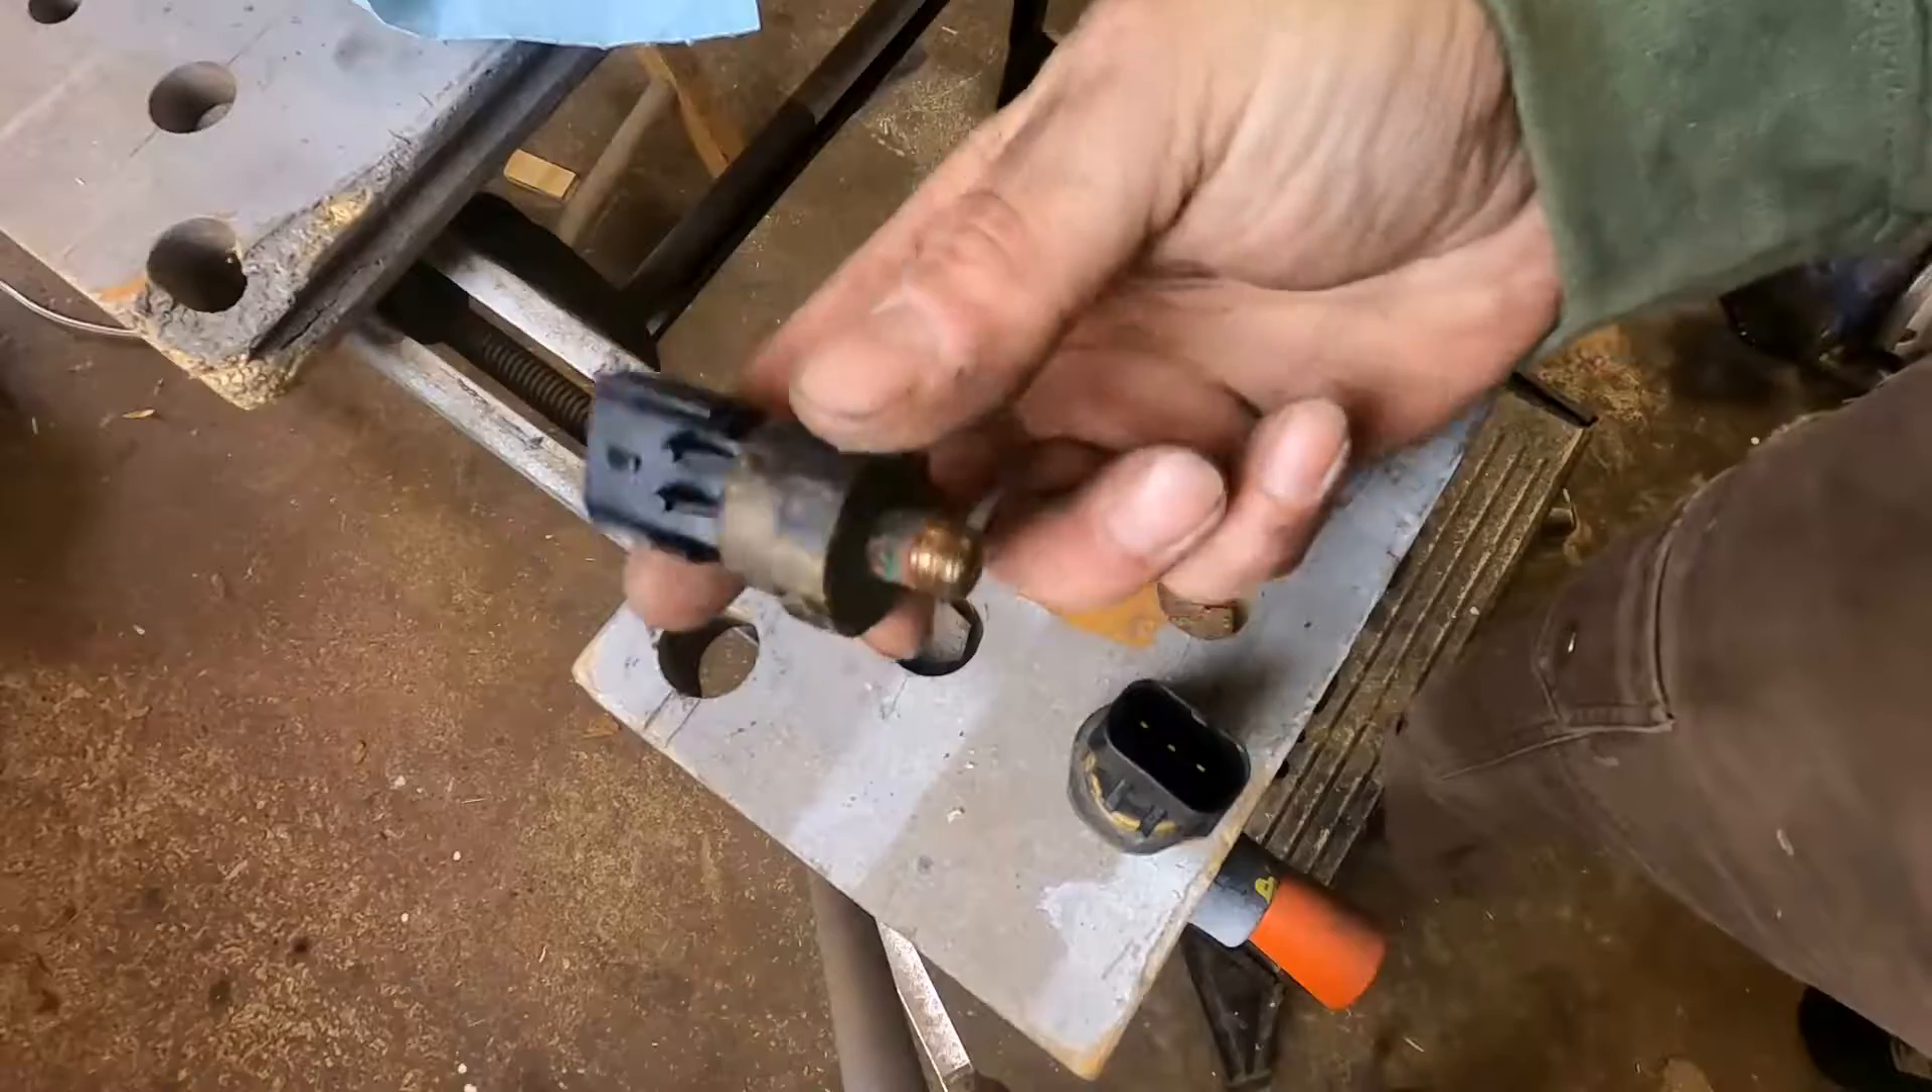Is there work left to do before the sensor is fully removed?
No.